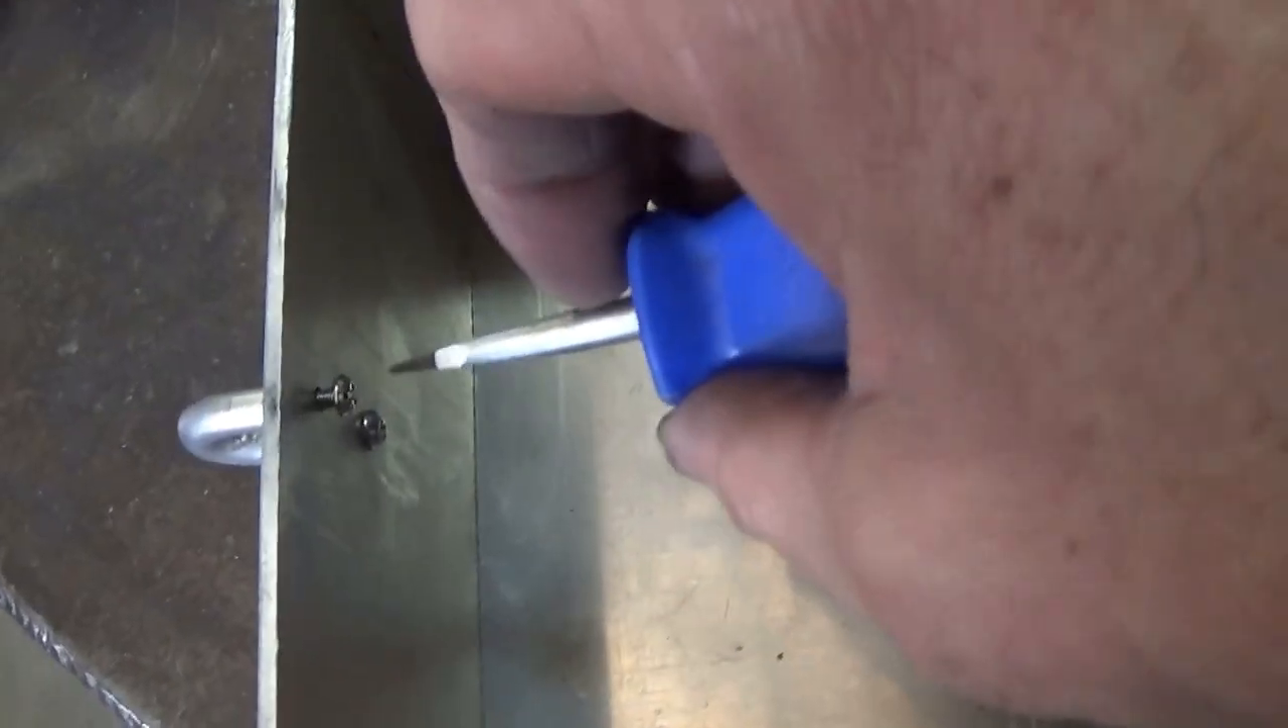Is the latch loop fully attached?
No.